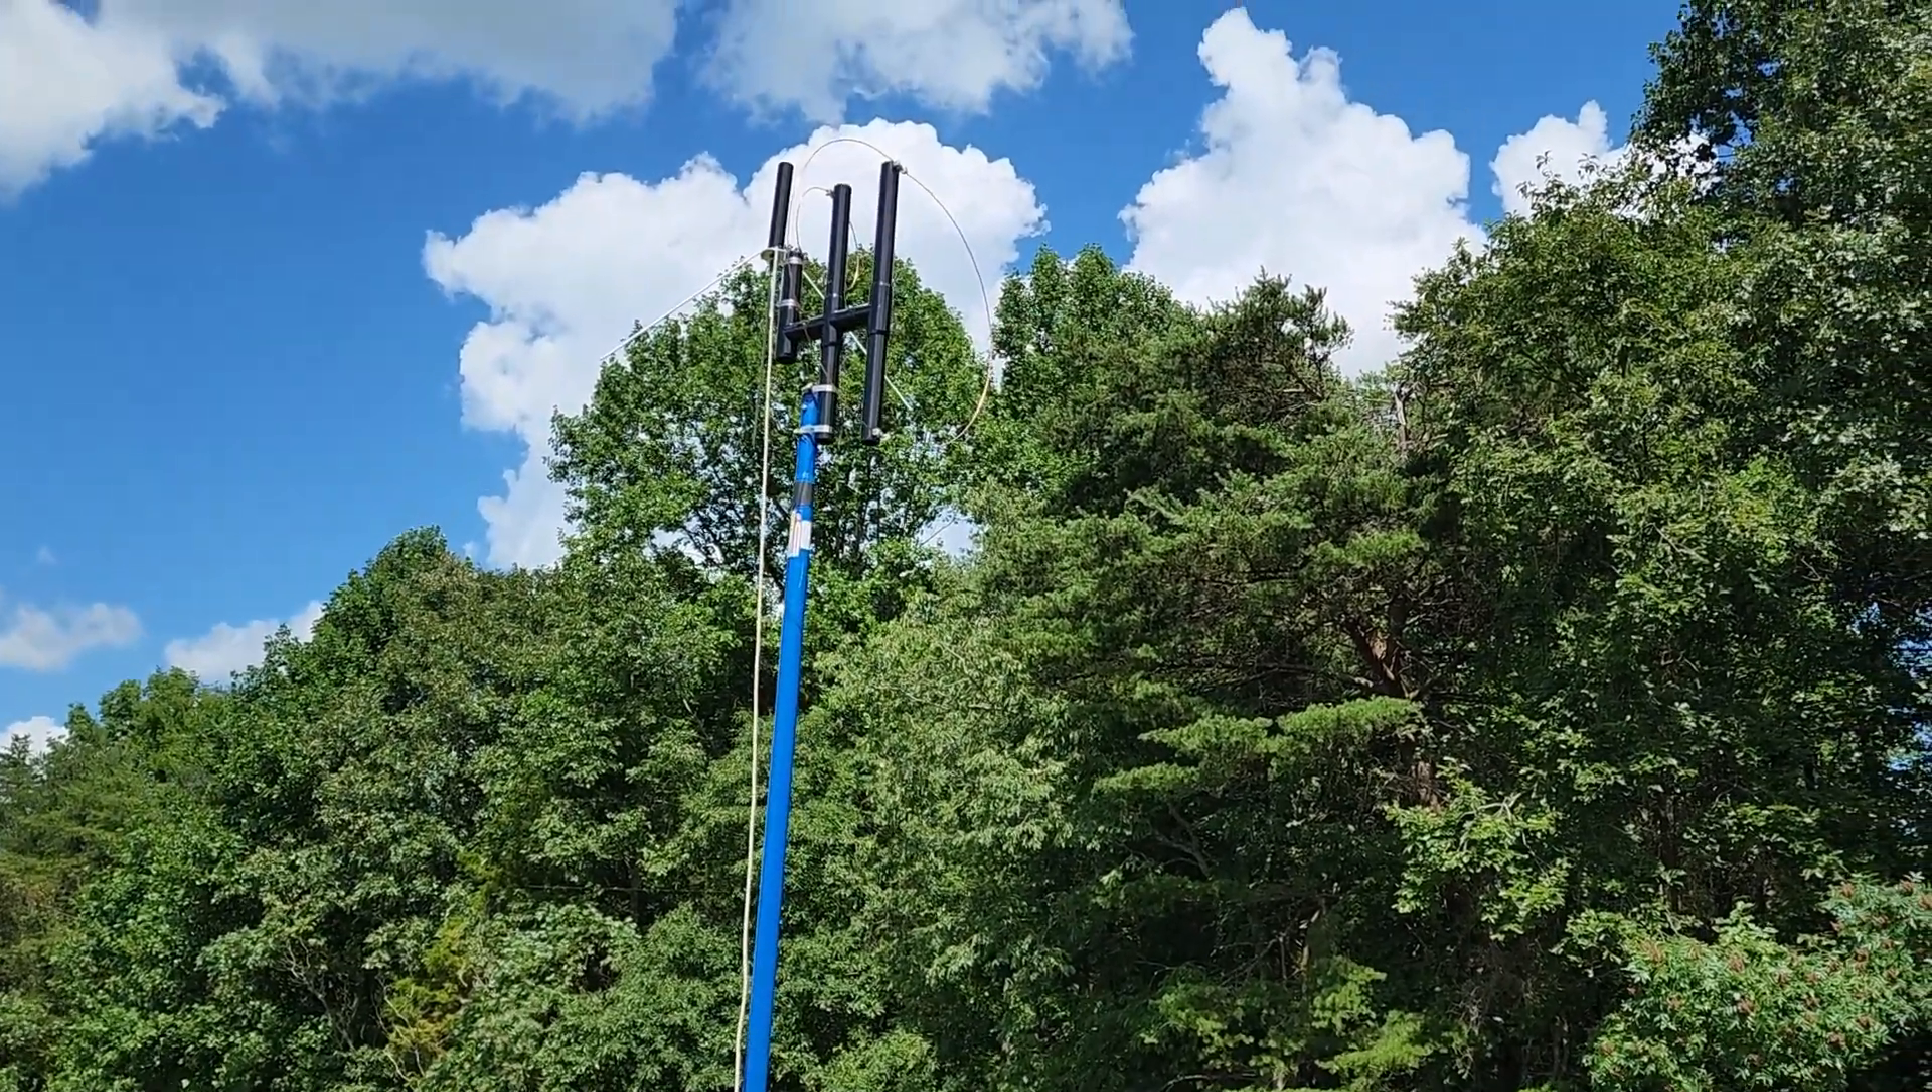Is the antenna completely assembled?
Yes.